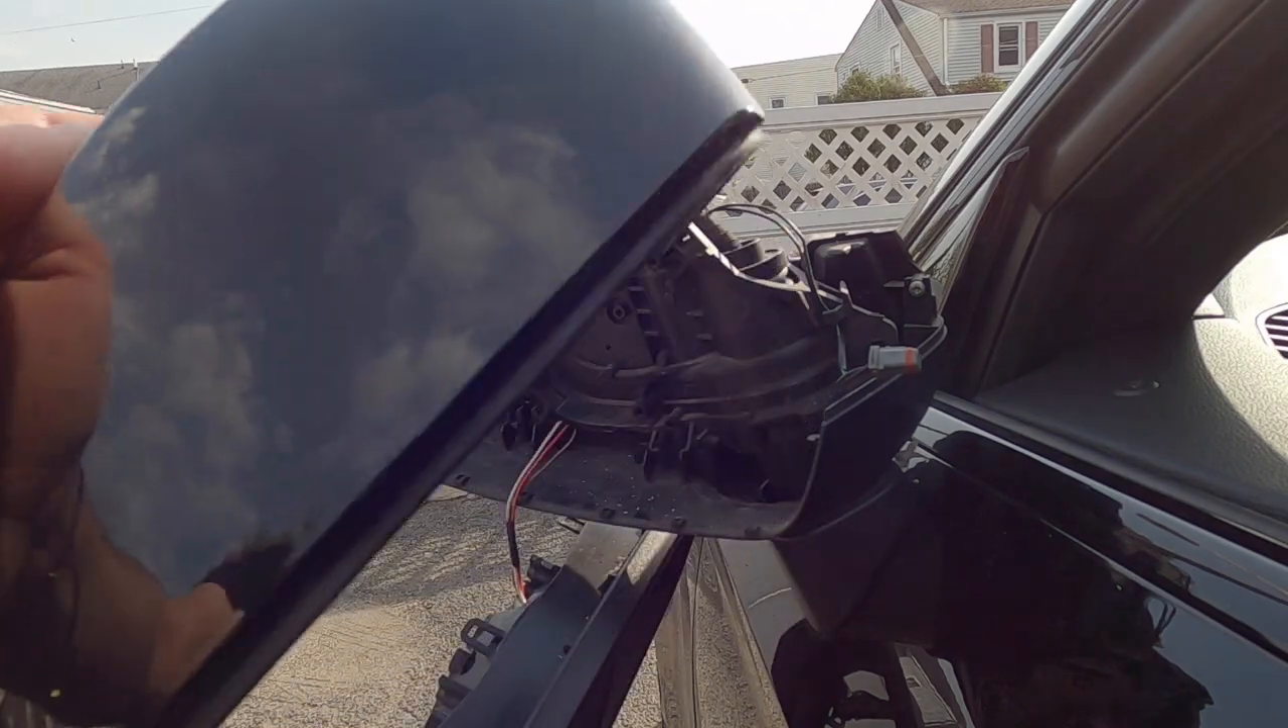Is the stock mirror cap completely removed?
Yes.